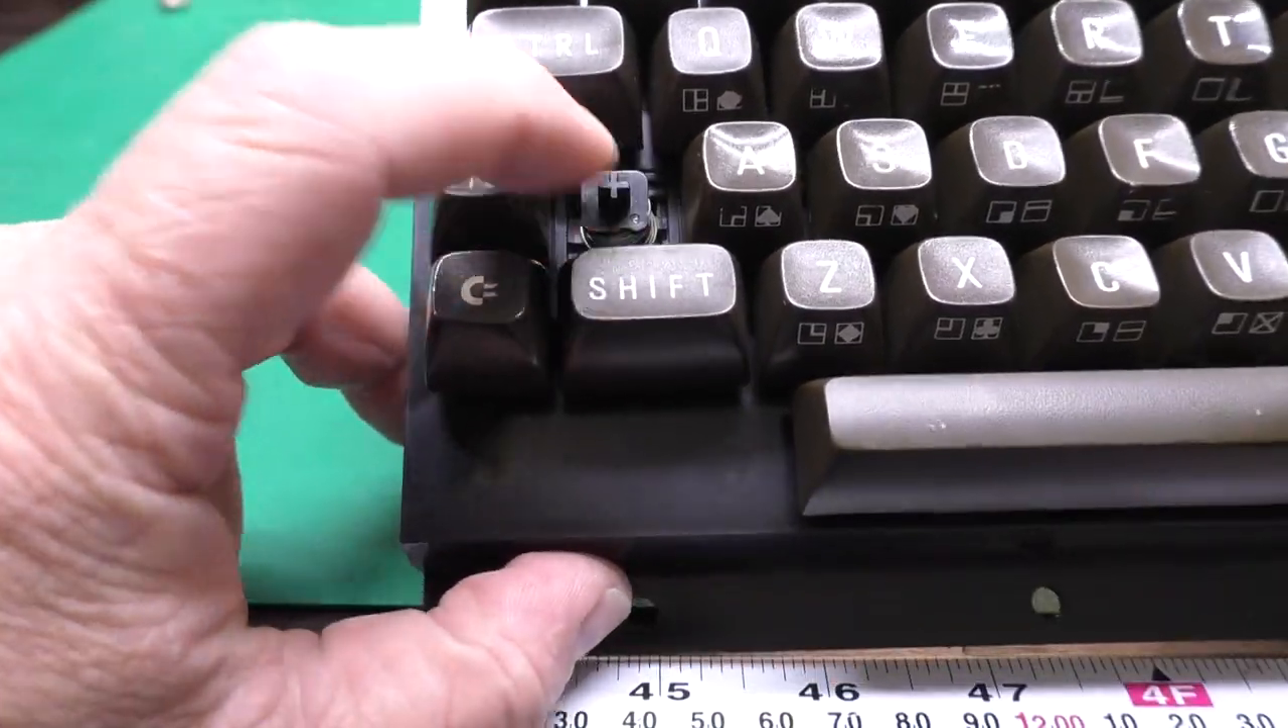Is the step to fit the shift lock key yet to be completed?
Yes.